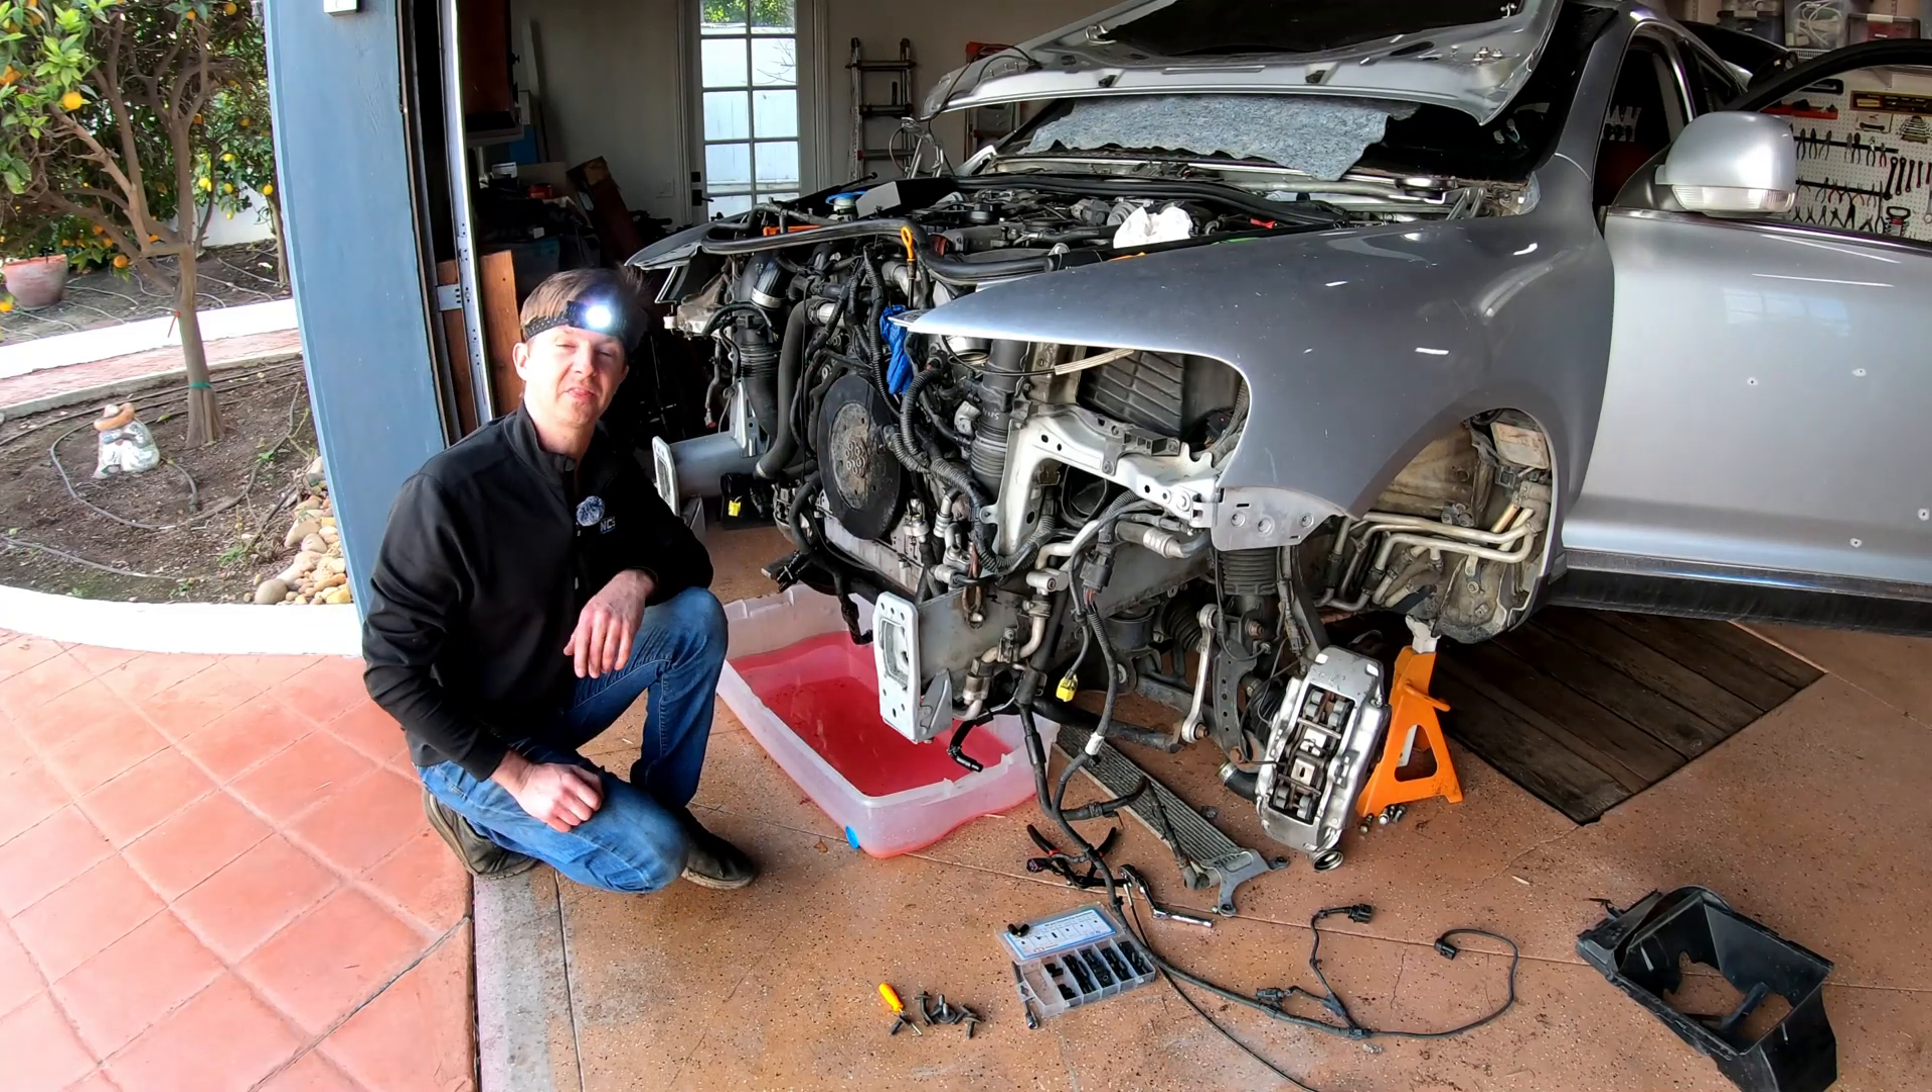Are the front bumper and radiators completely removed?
Yes.